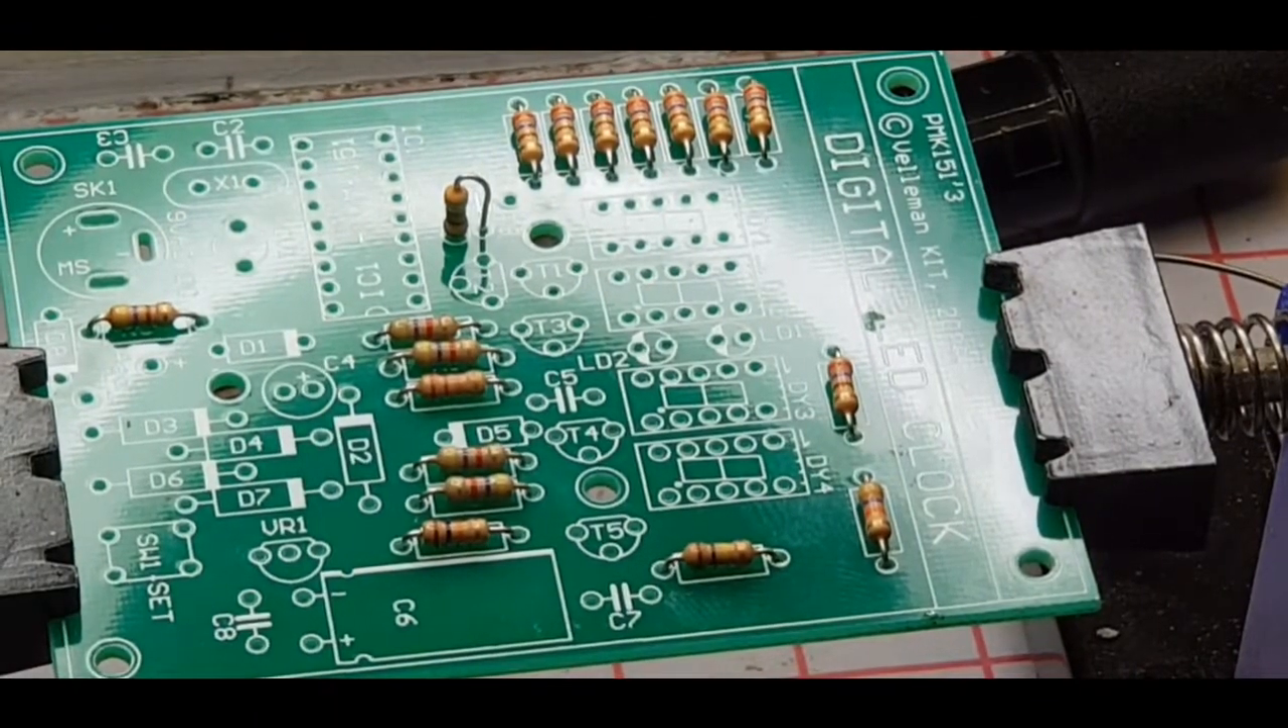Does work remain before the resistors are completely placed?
No.